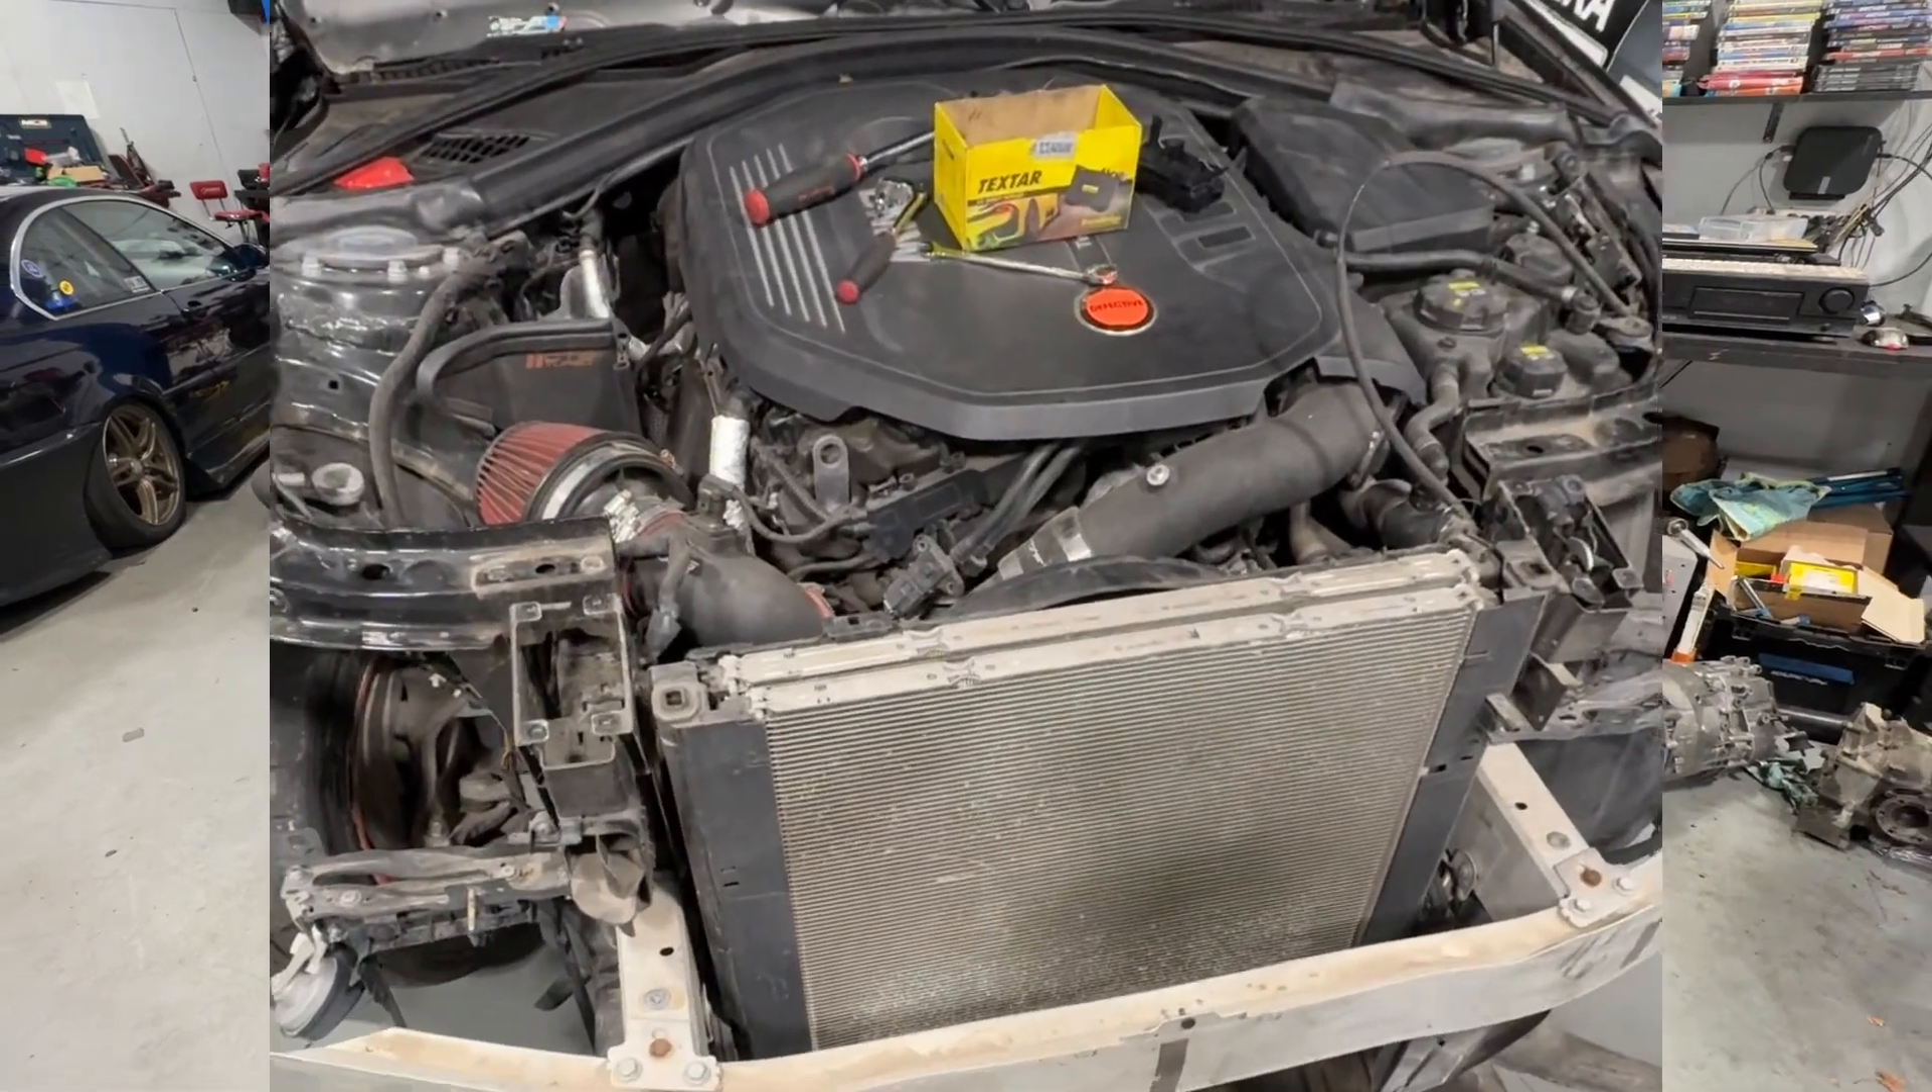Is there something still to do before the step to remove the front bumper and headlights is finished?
No.